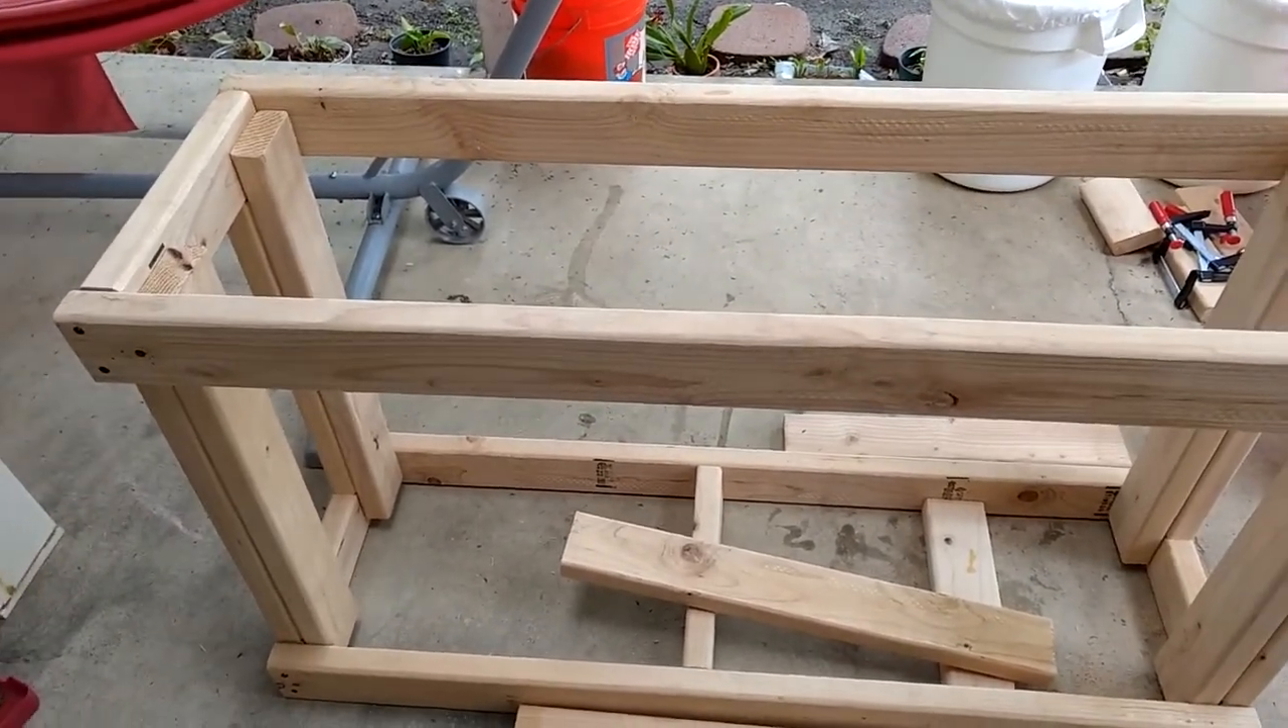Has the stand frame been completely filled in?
No.